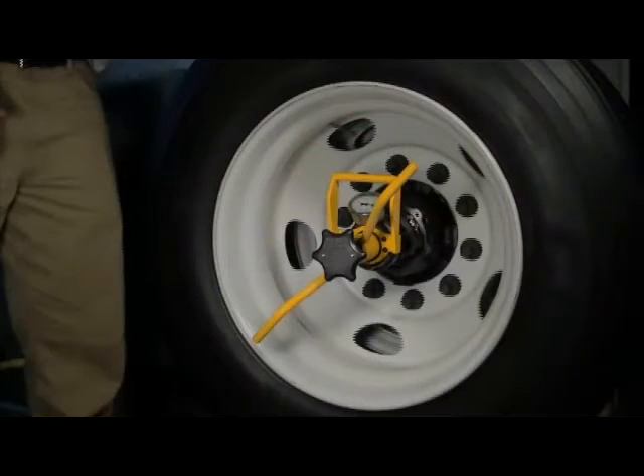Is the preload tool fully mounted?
Yes.